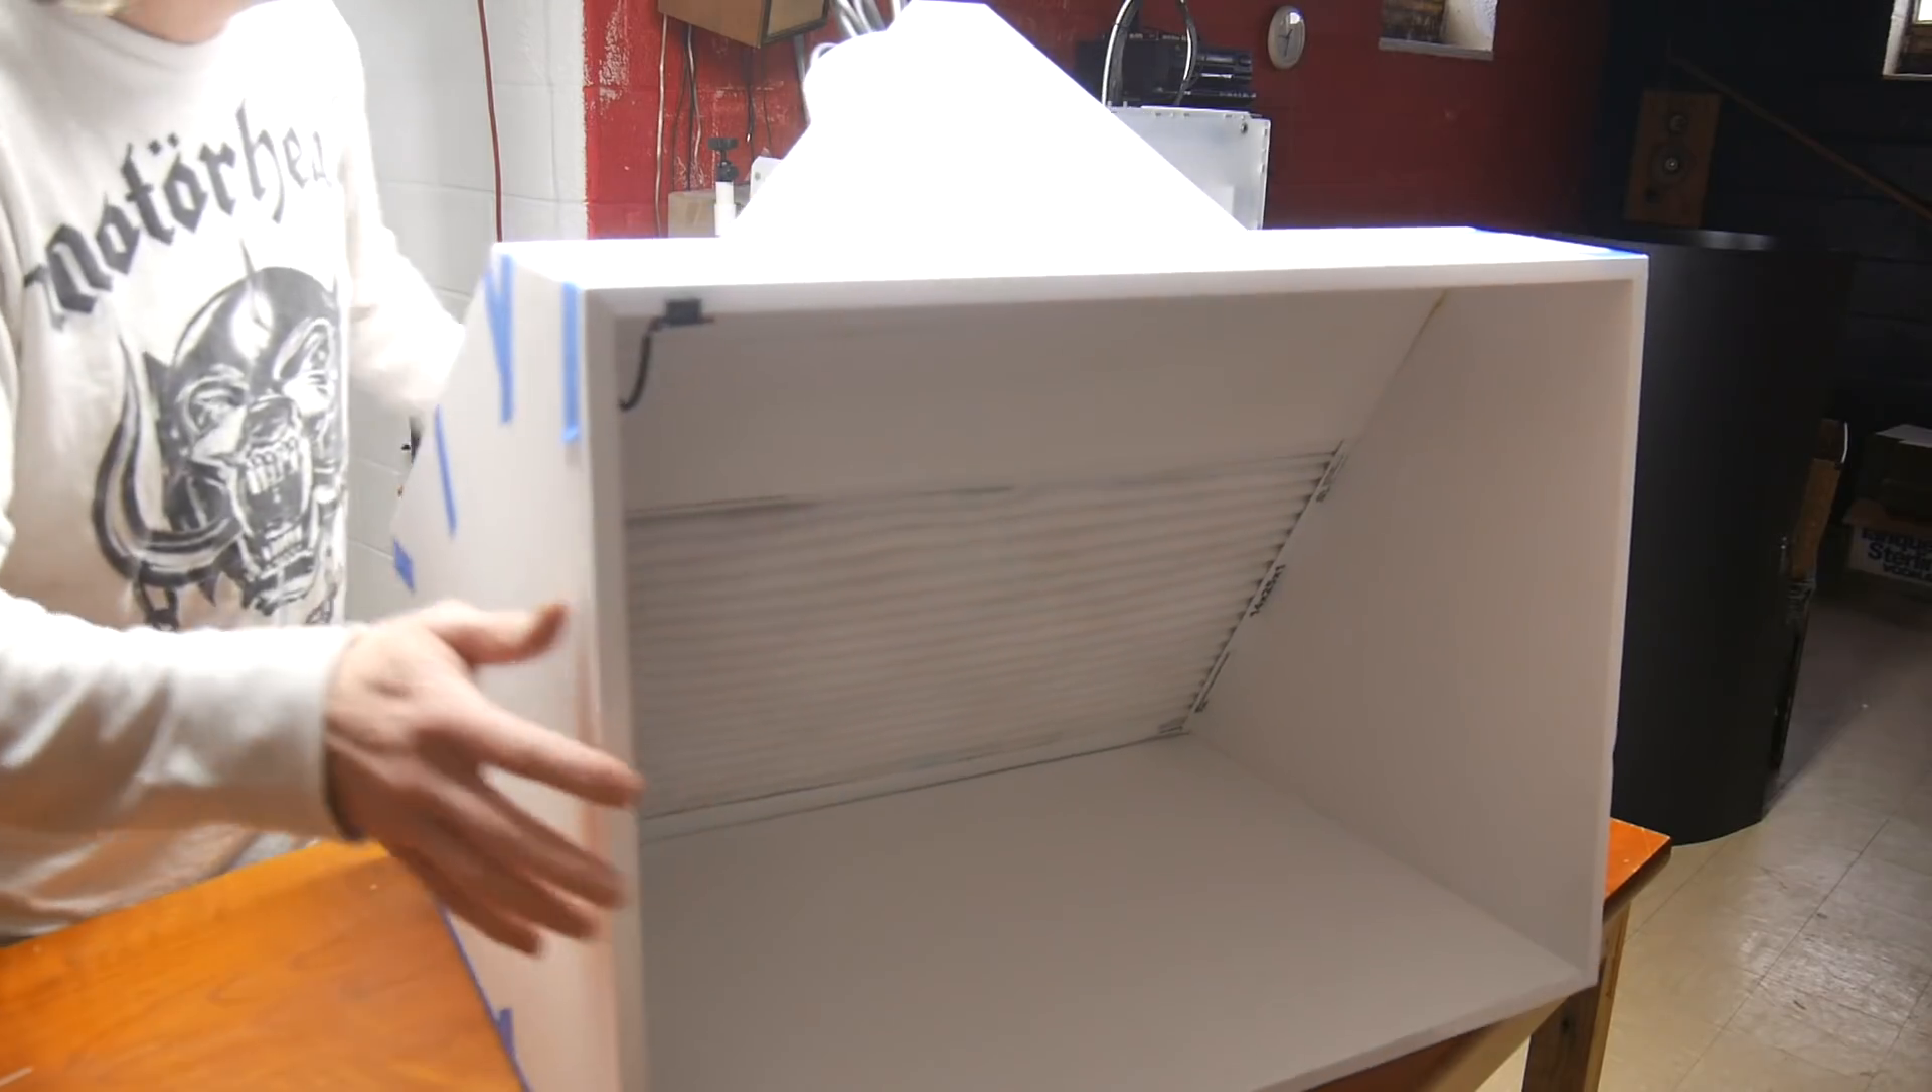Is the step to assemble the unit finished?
Yes.